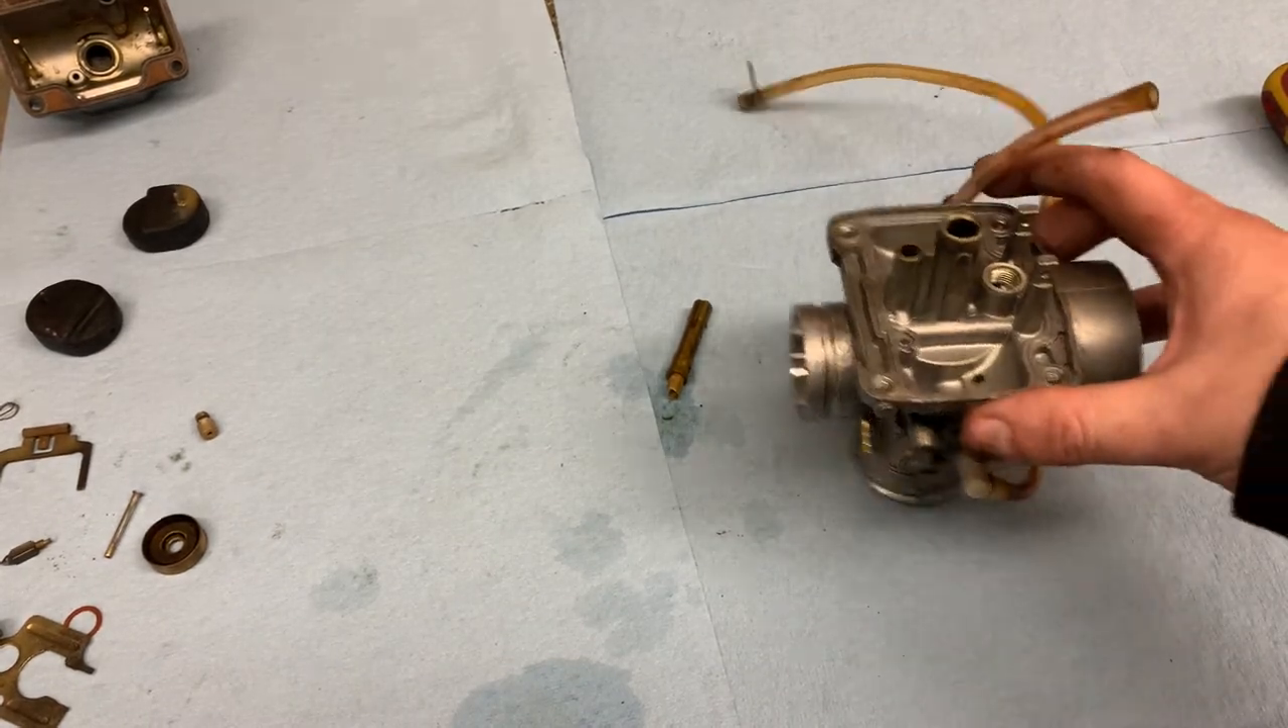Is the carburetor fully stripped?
No.